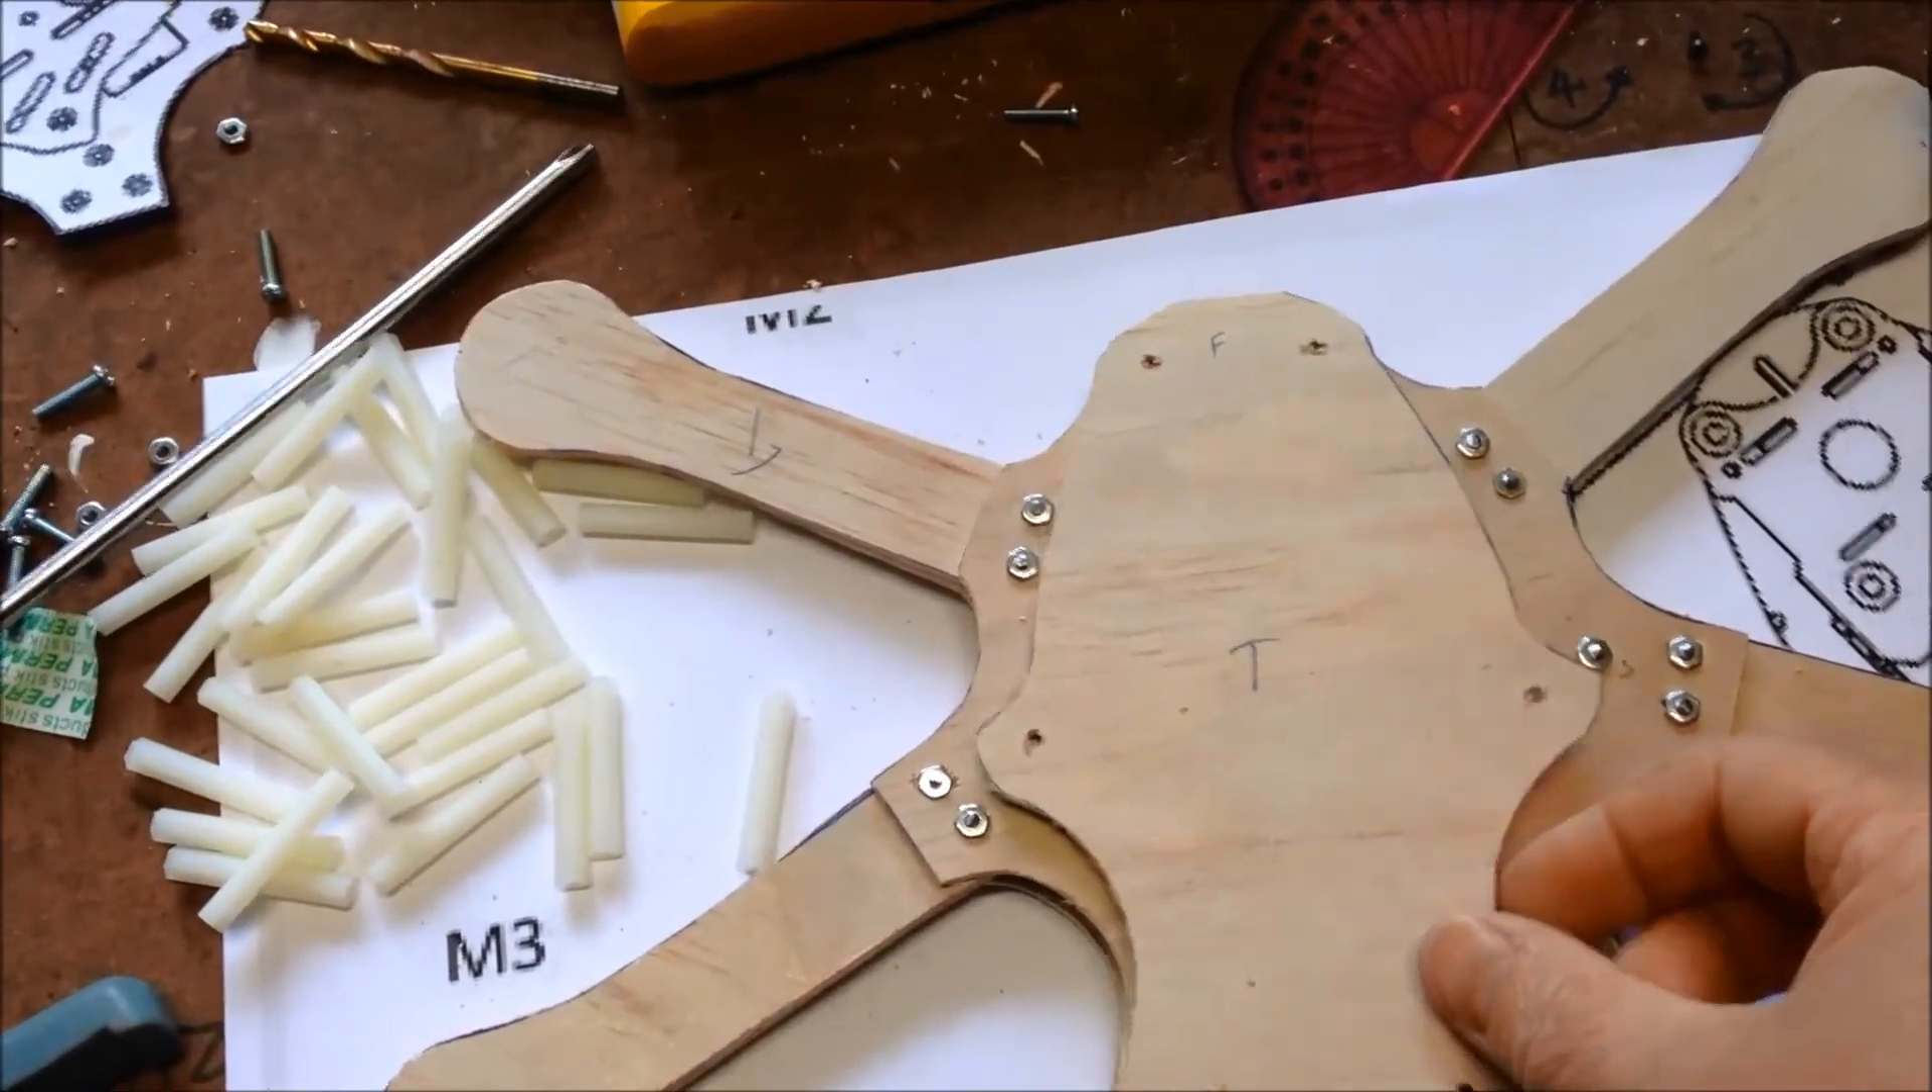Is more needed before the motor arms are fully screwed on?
No.